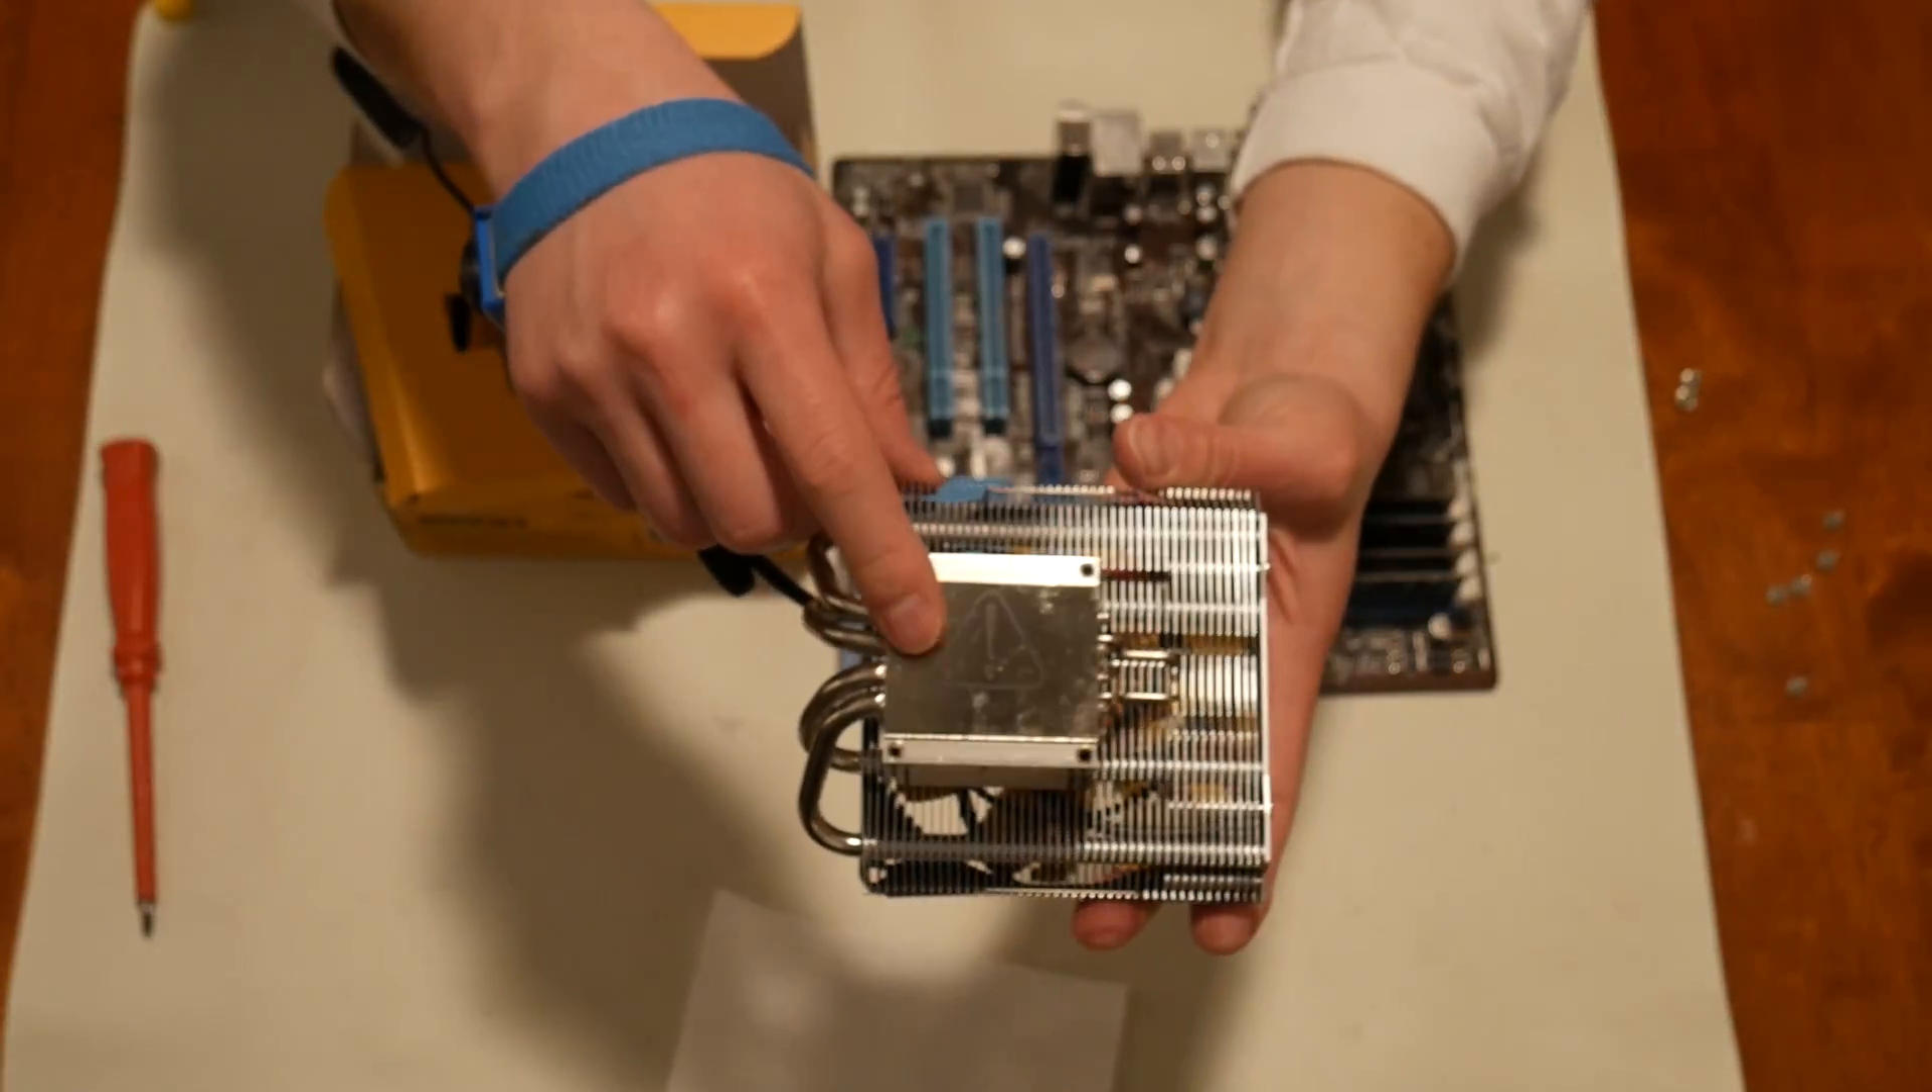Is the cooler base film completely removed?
No.